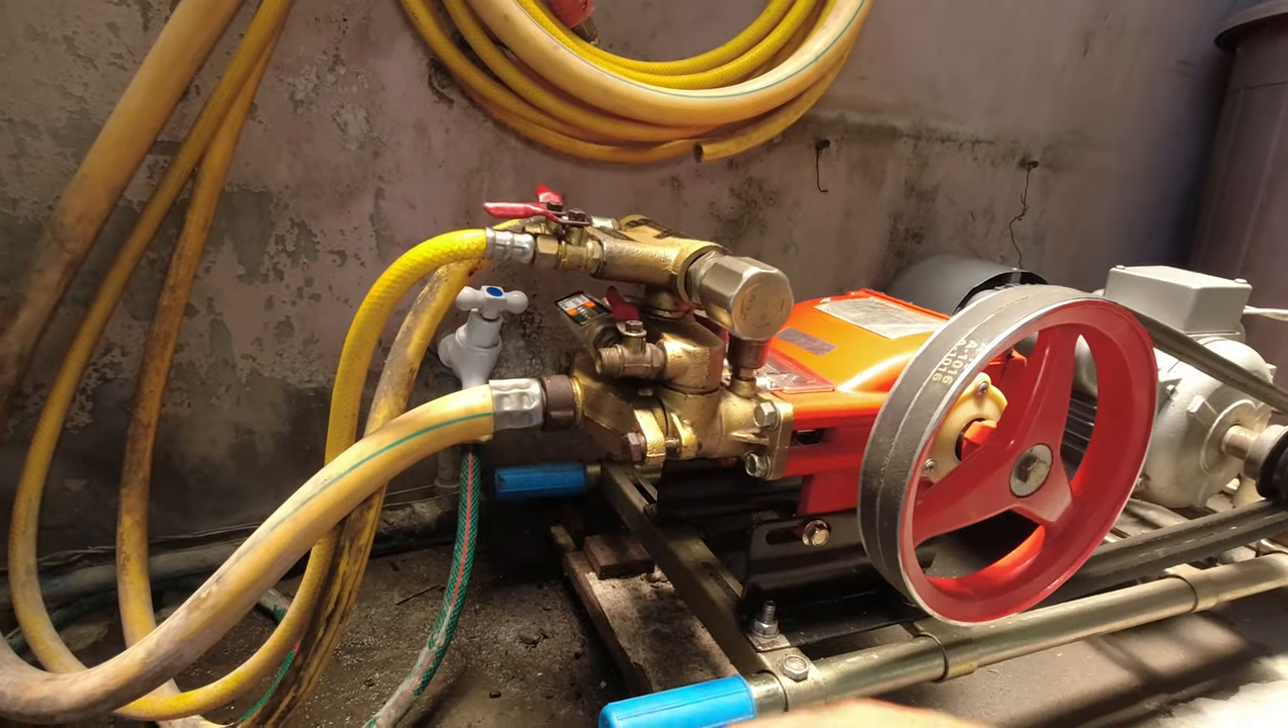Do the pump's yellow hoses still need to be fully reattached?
No.